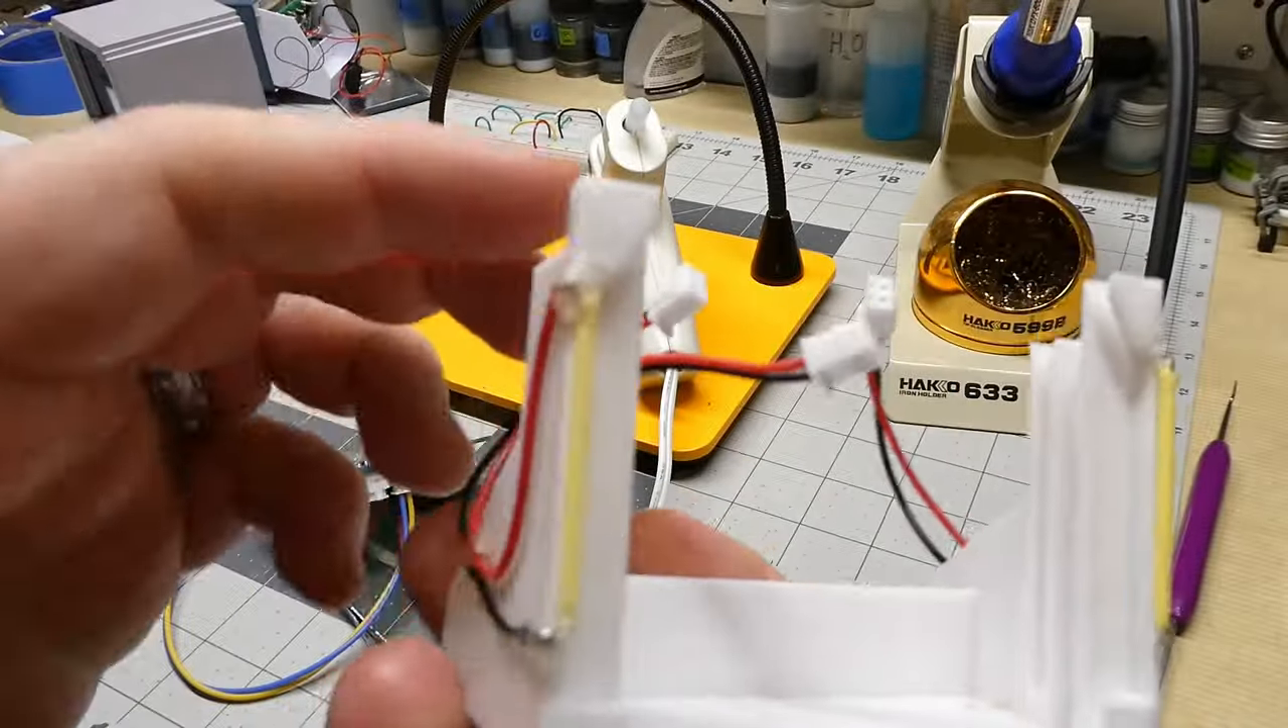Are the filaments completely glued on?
Yes.